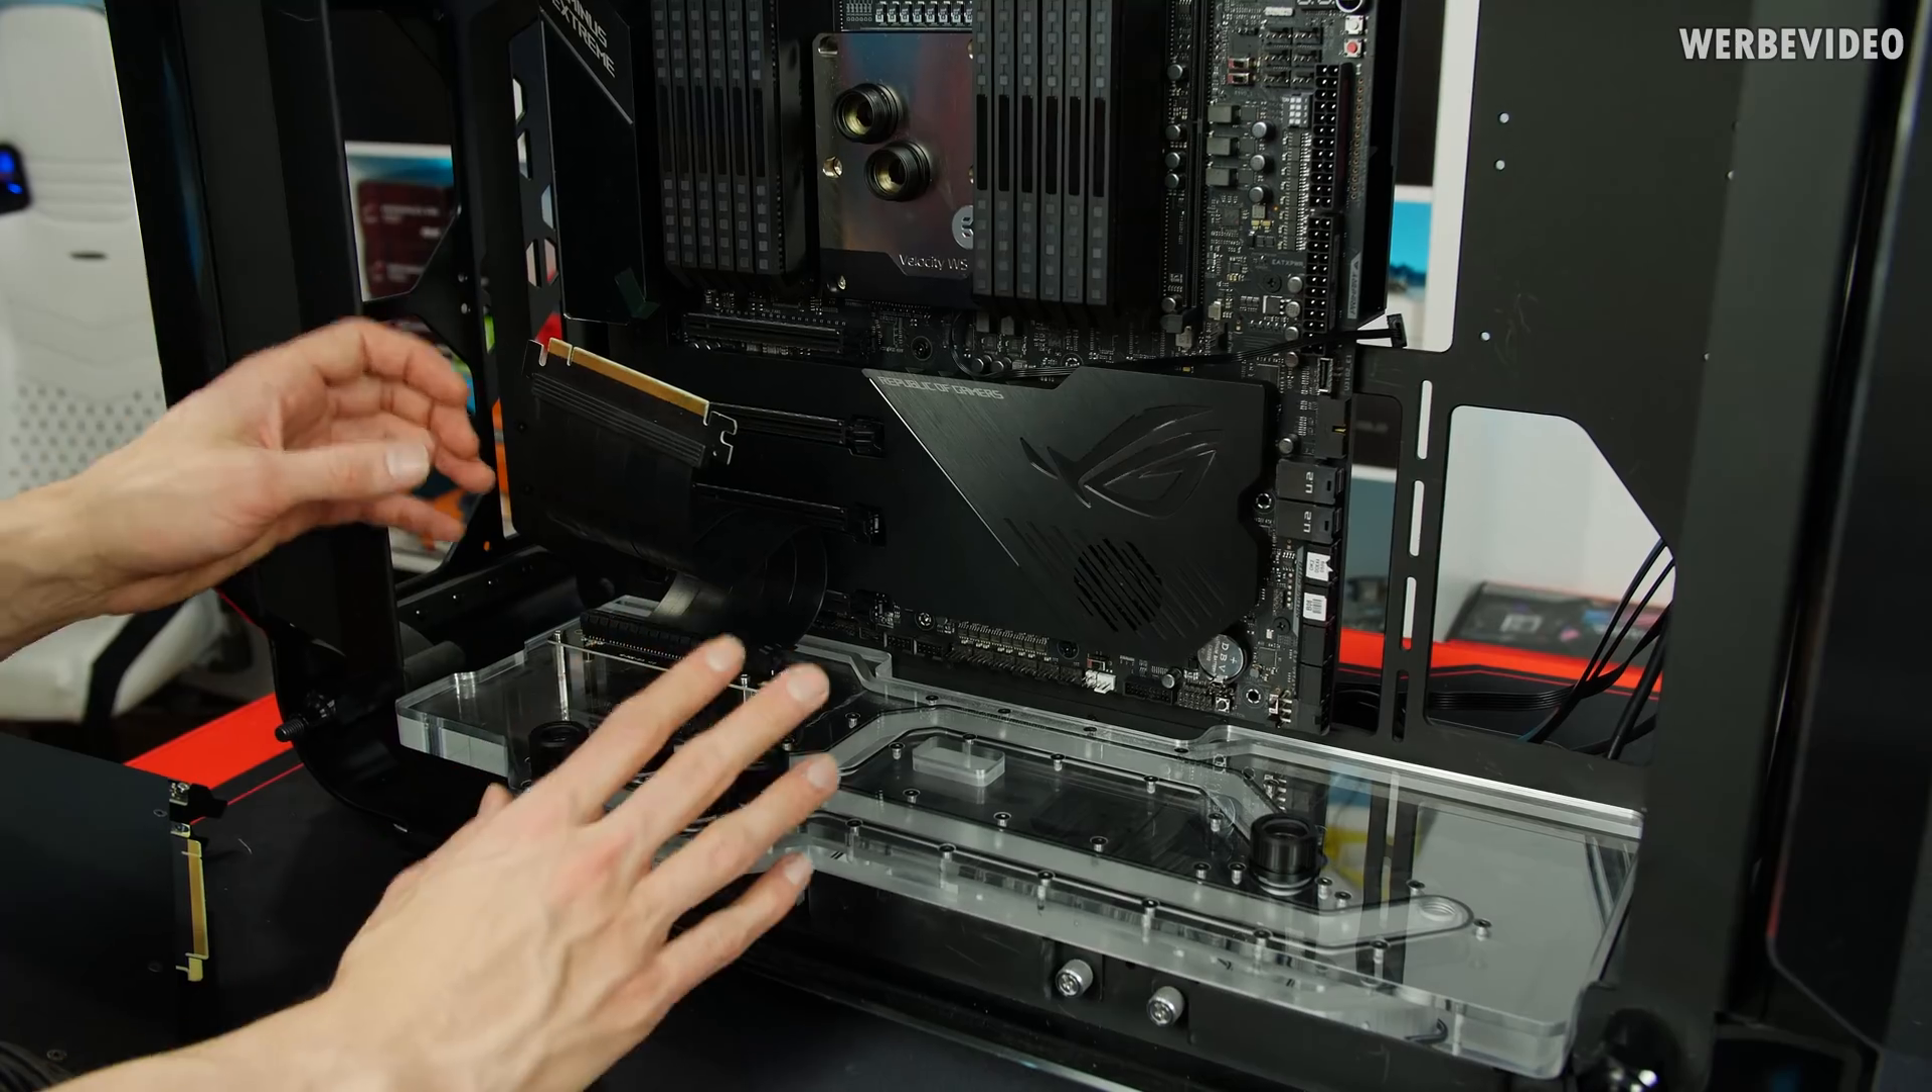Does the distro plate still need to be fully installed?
No.